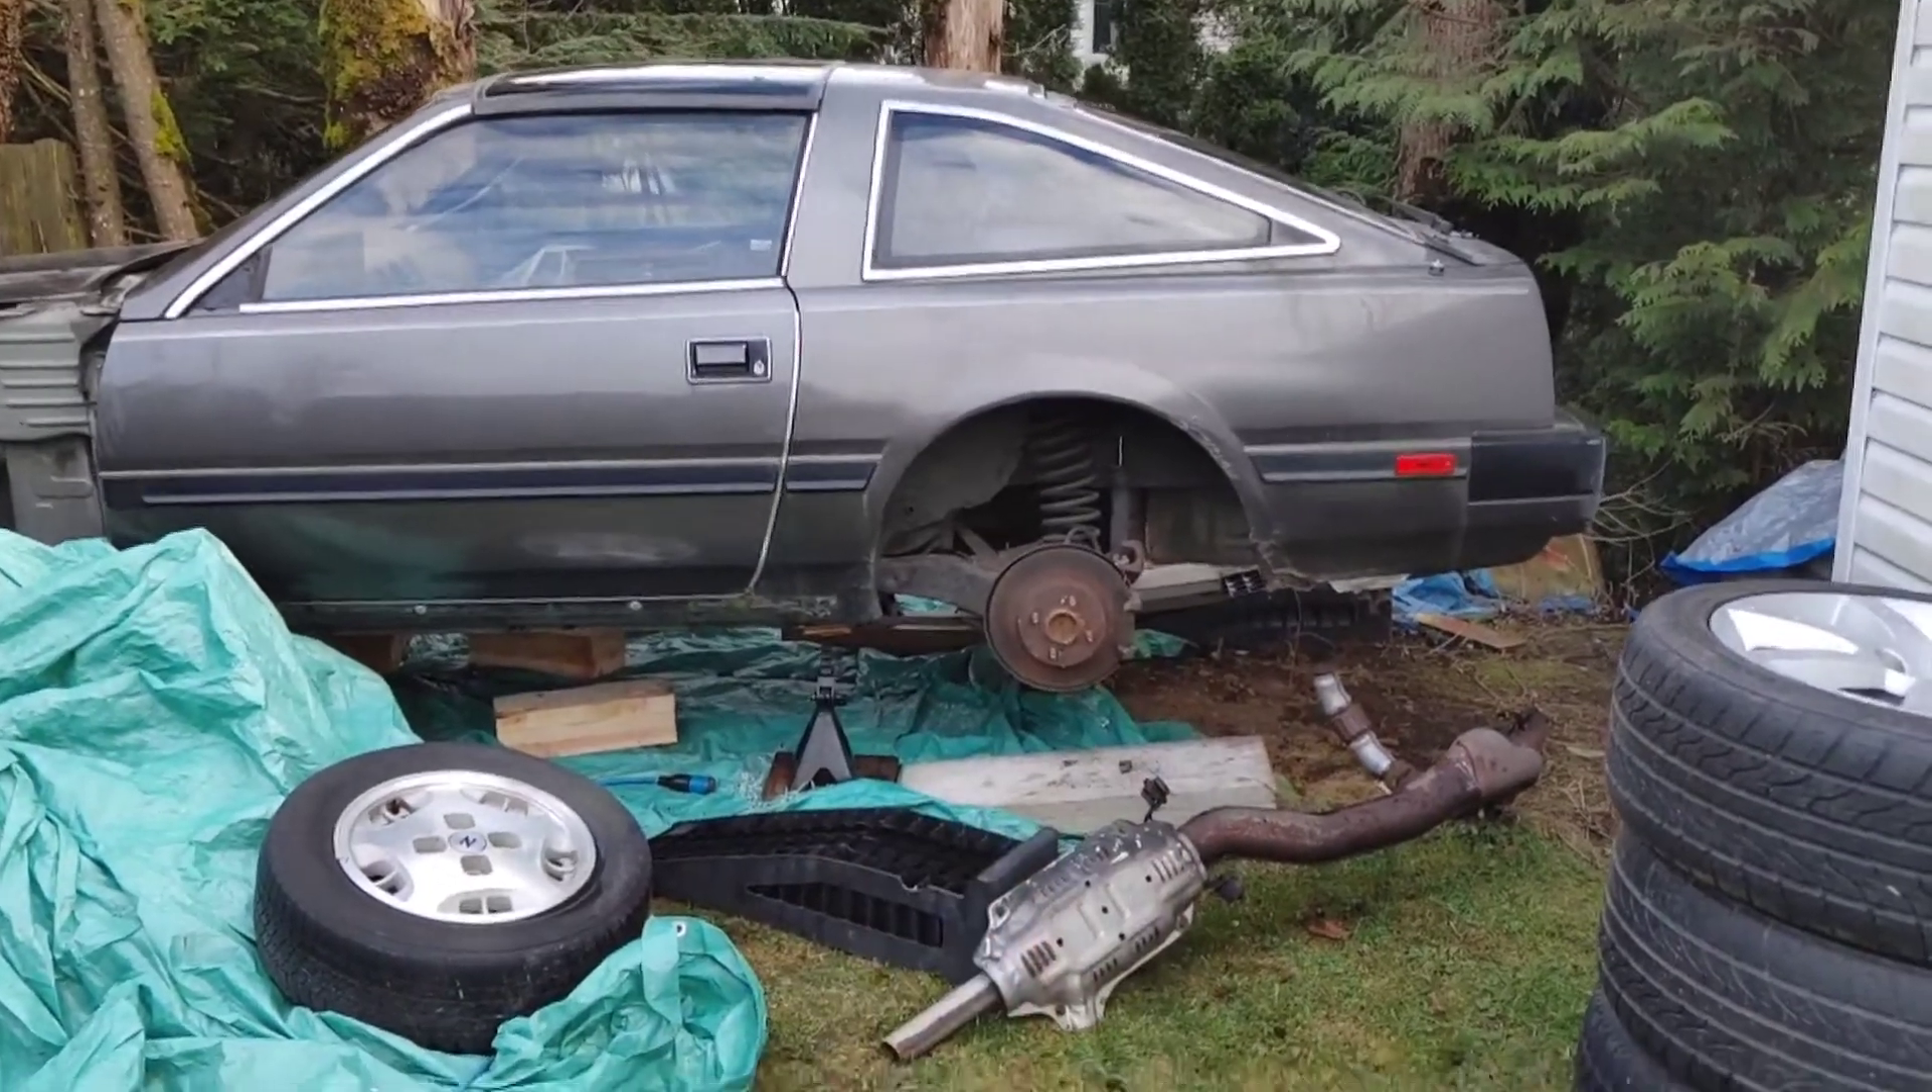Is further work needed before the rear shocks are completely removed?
Yes.